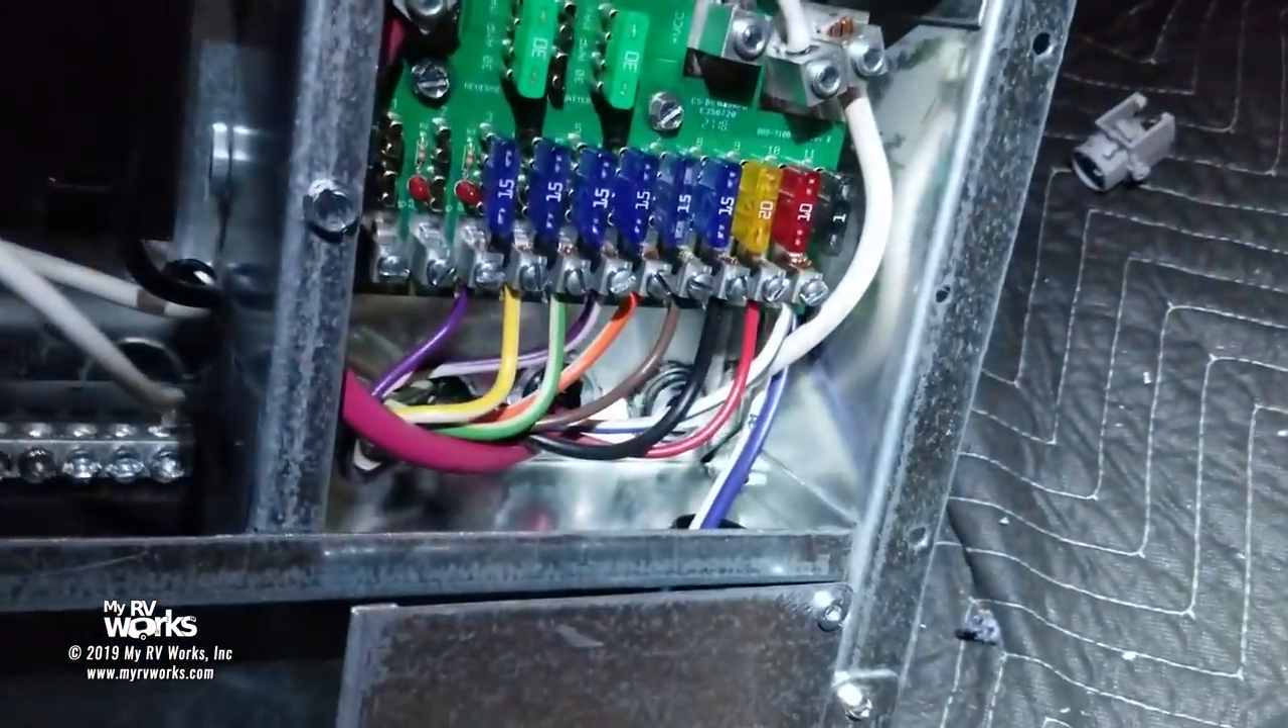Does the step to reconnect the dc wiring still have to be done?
No.